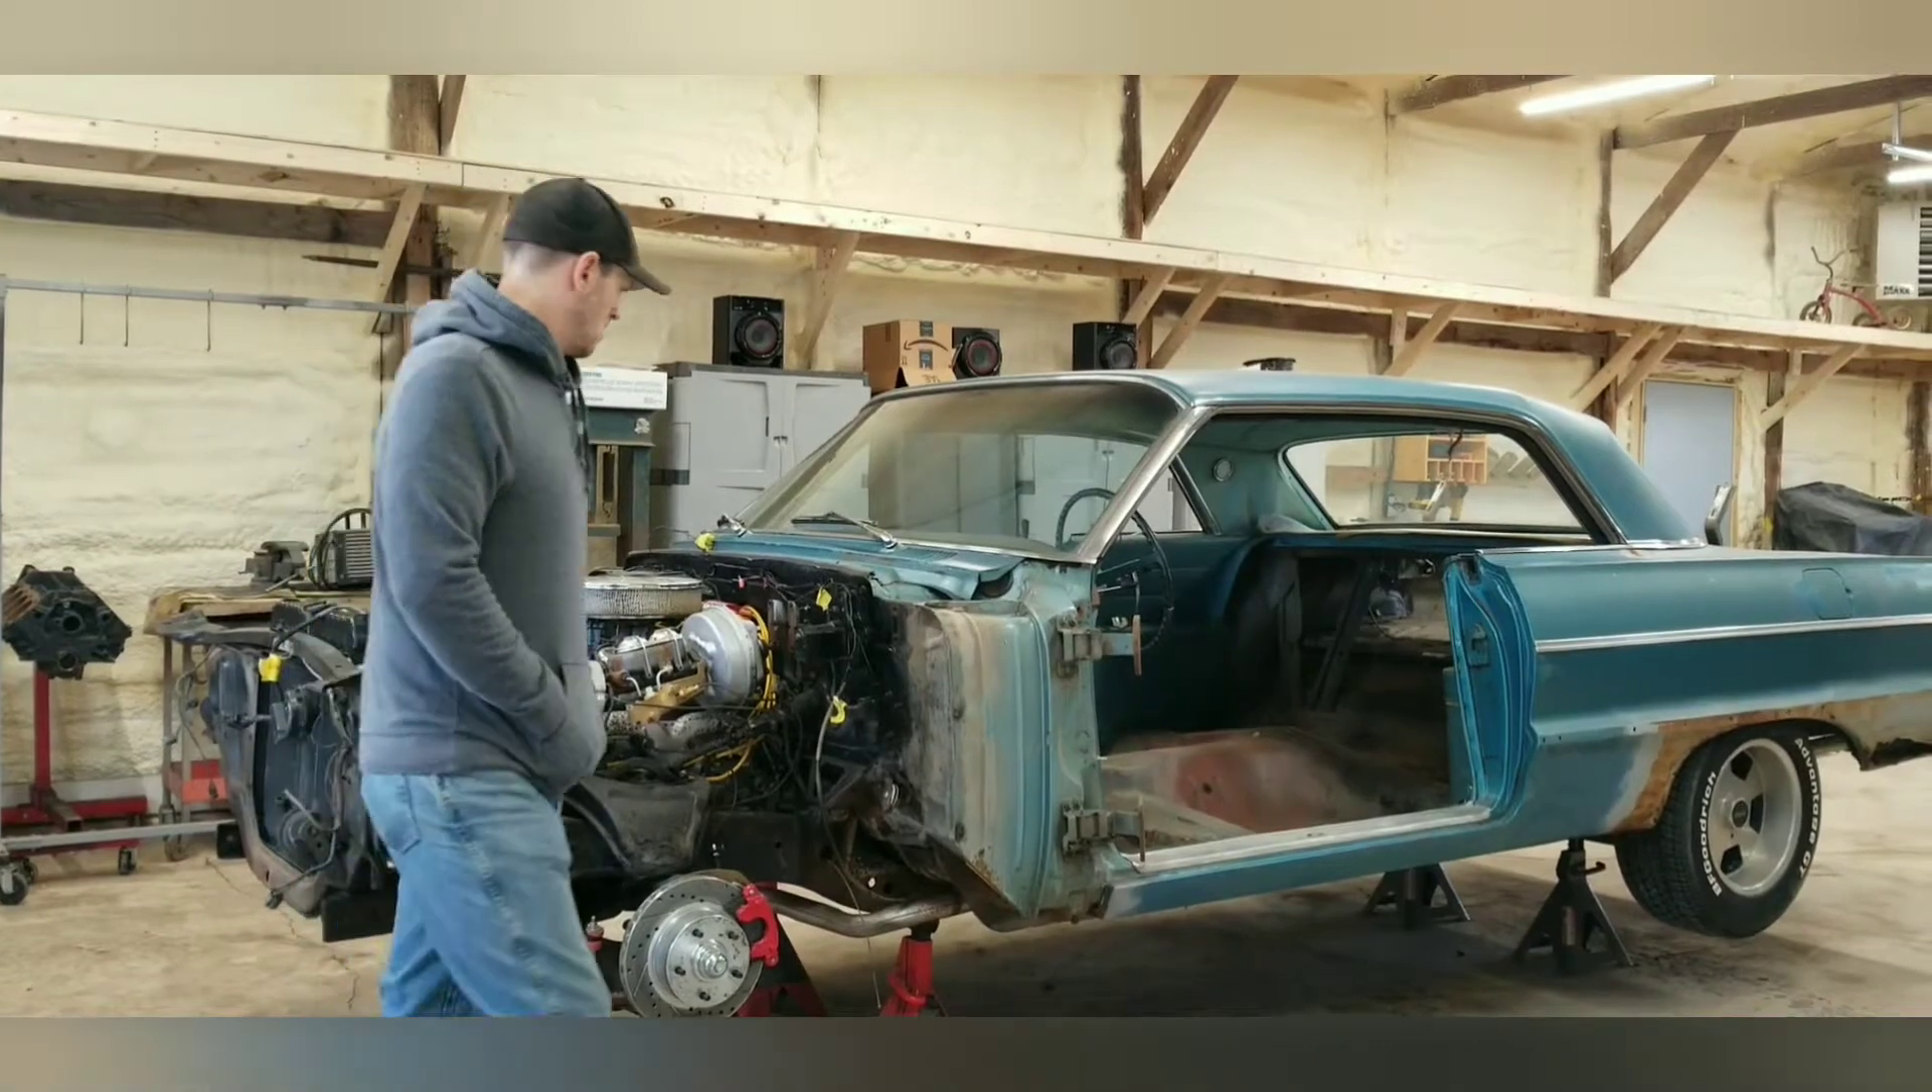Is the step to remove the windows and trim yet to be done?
Yes.